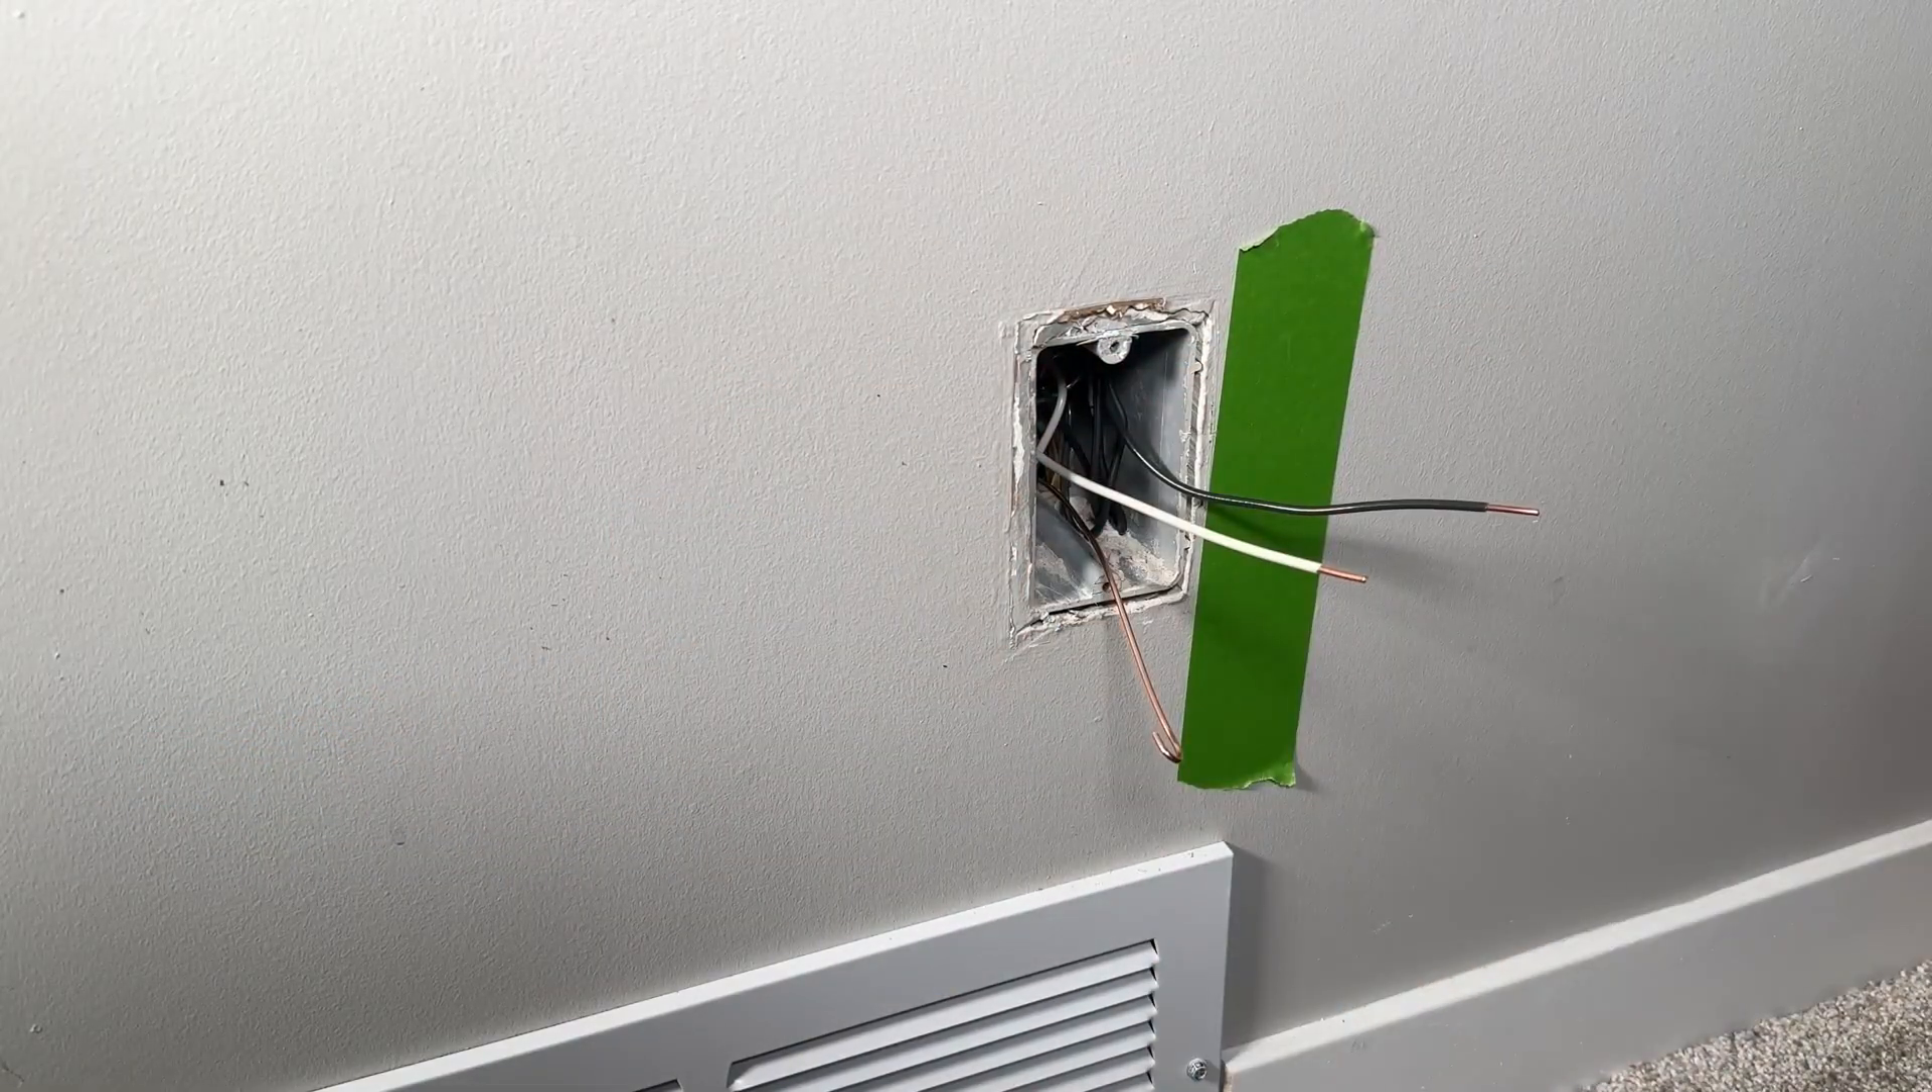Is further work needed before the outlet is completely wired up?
Yes.